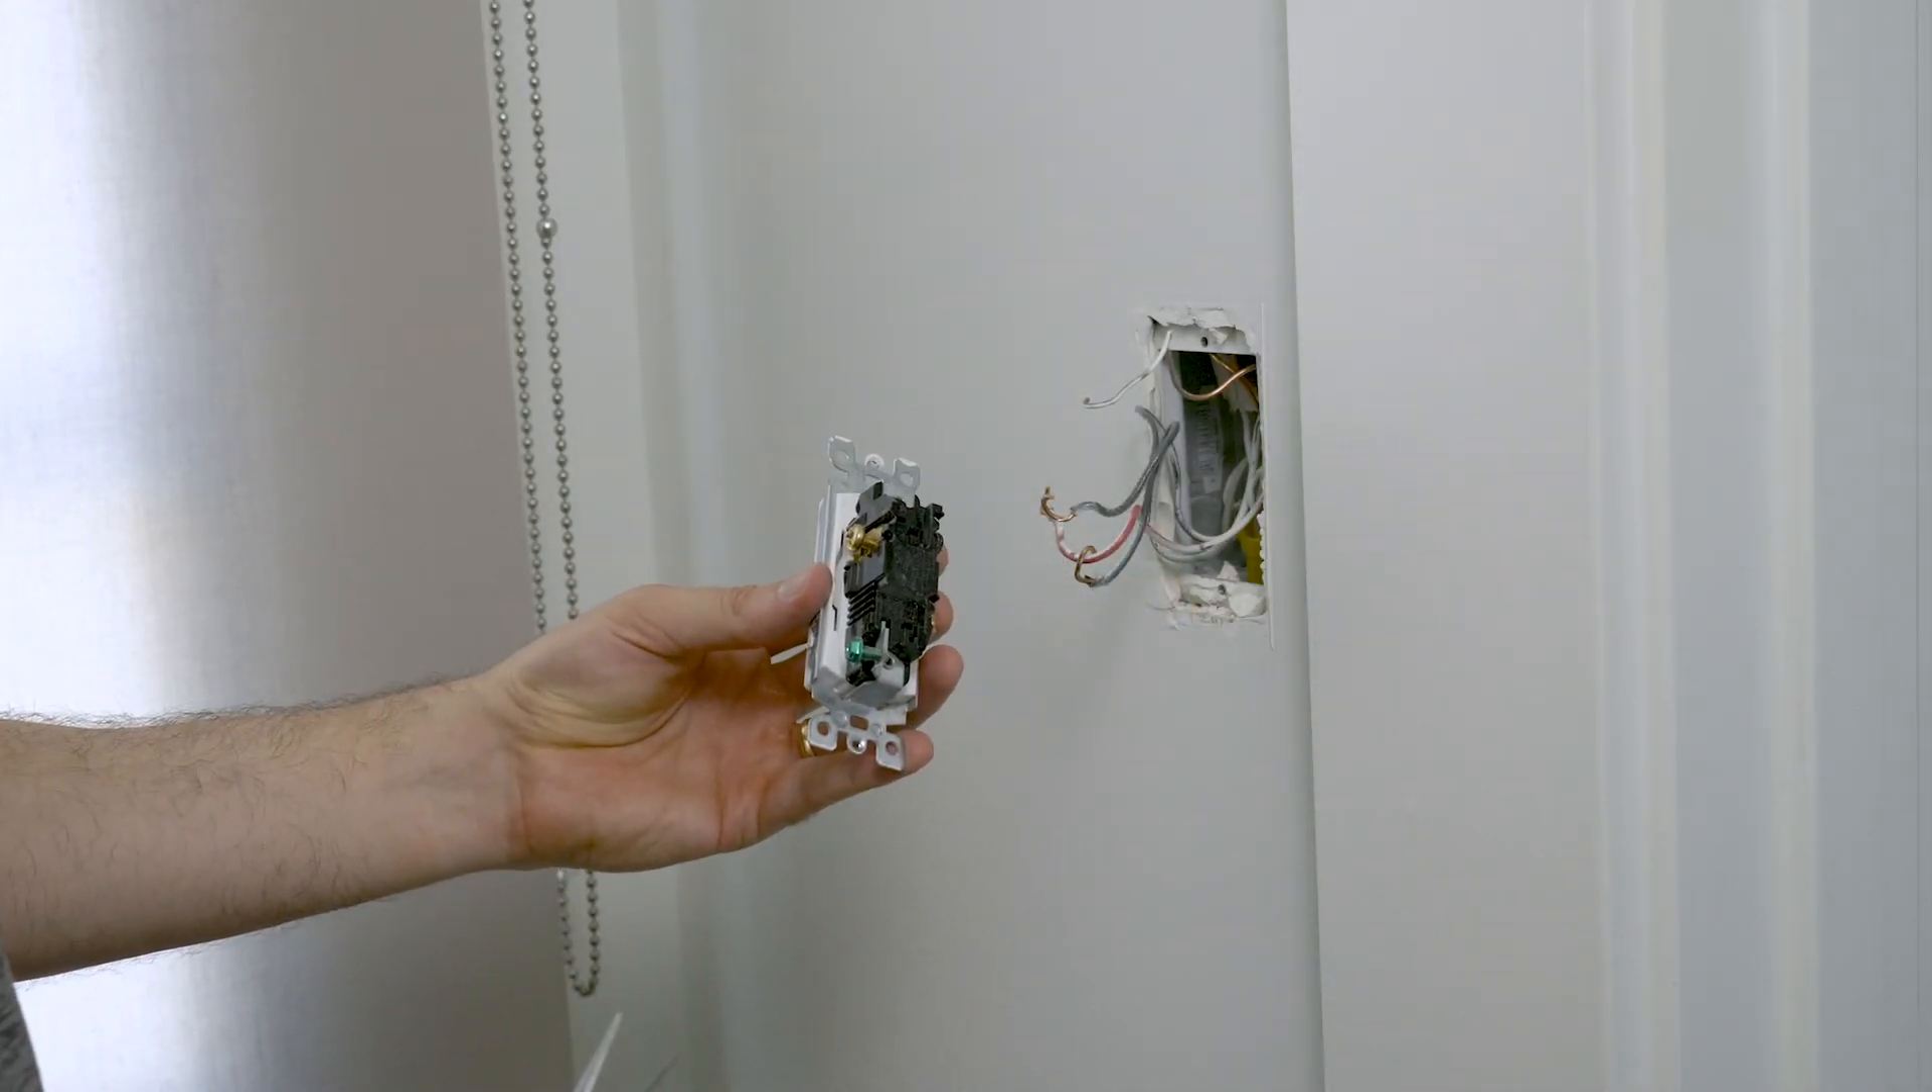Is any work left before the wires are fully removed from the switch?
No.